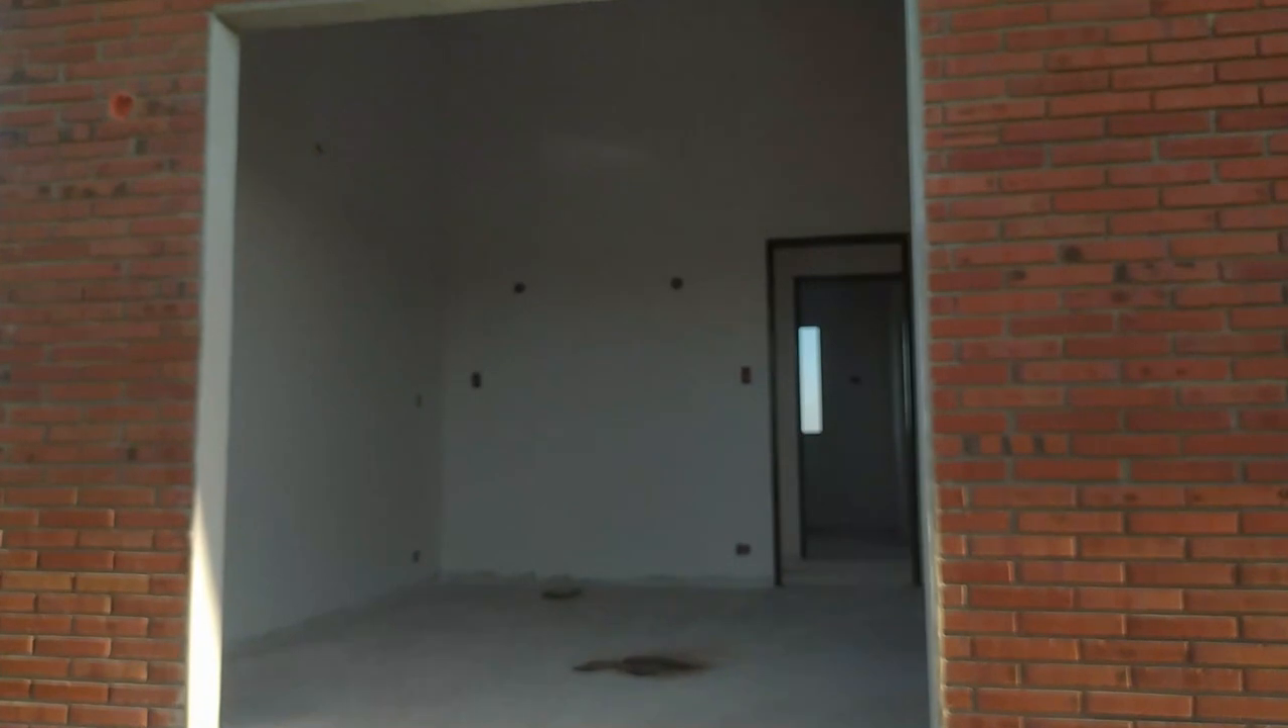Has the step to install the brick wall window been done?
No.